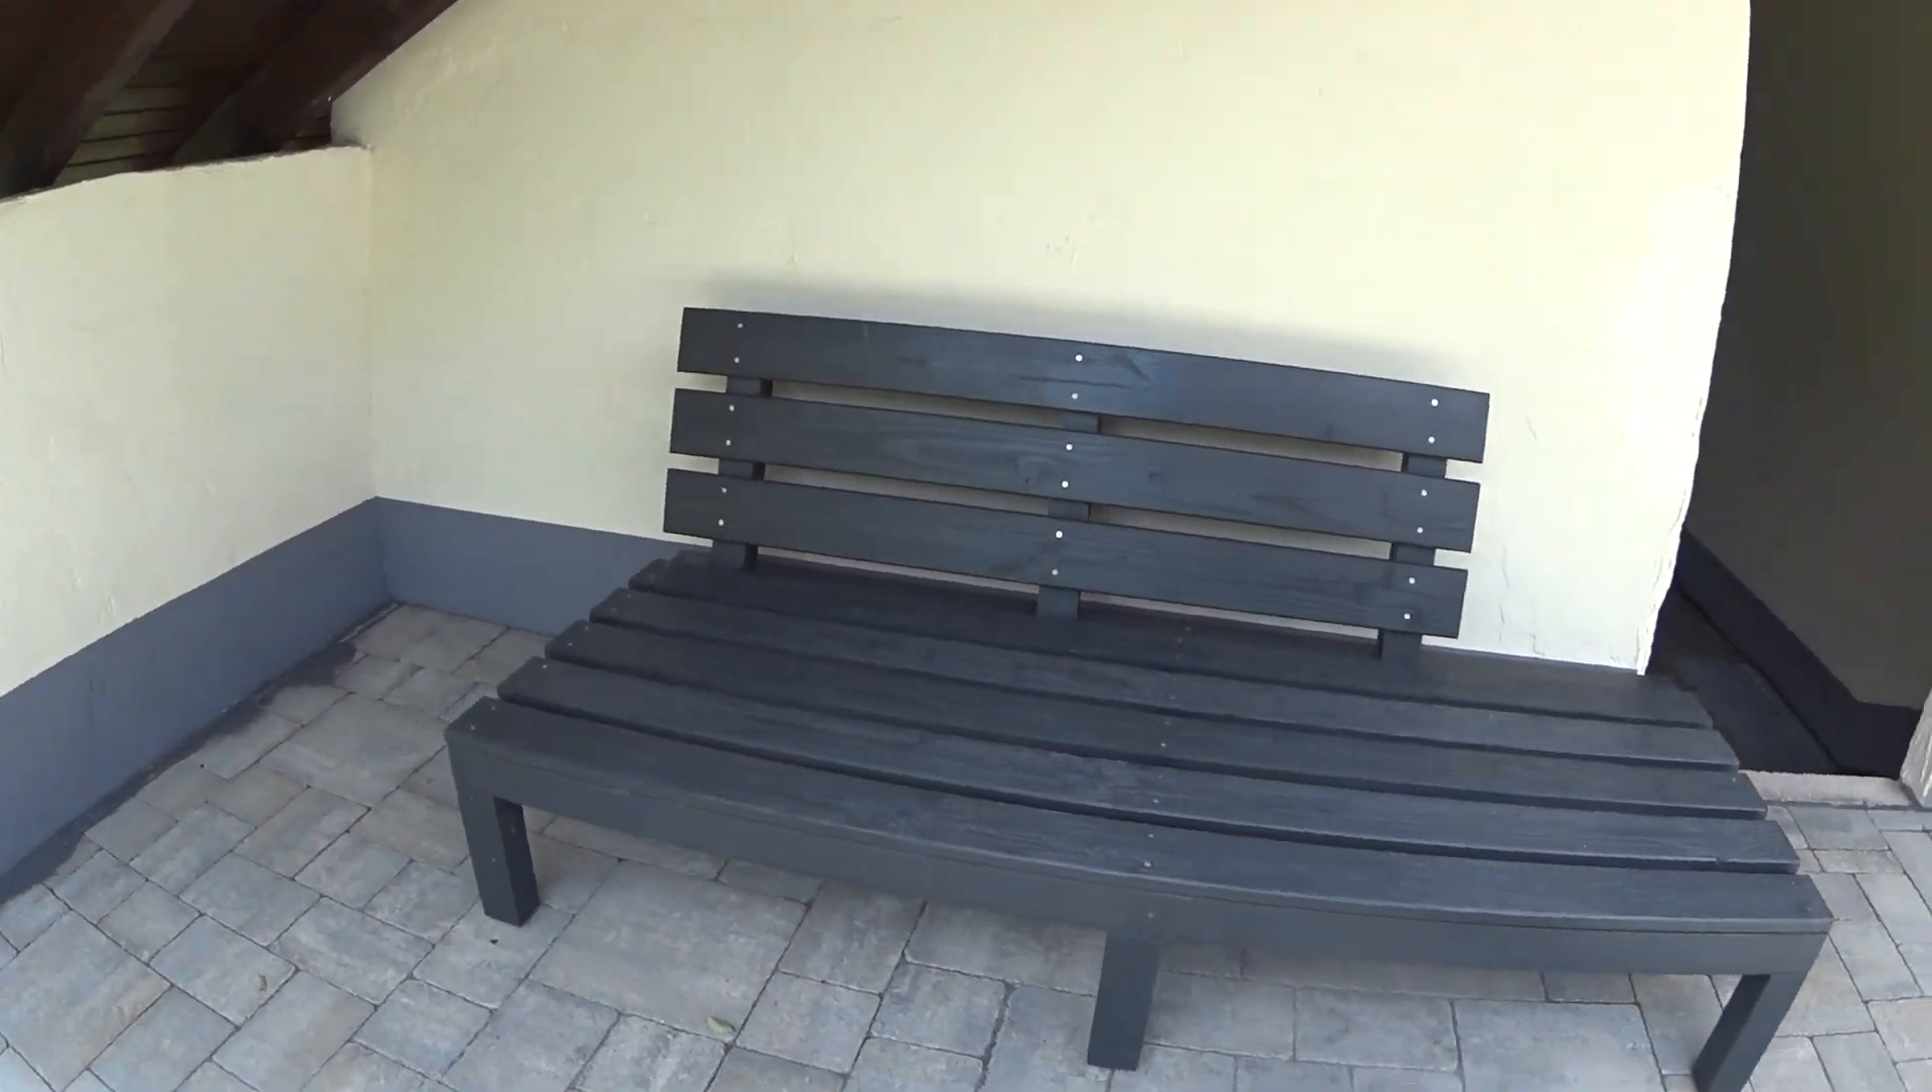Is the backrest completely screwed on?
Yes.